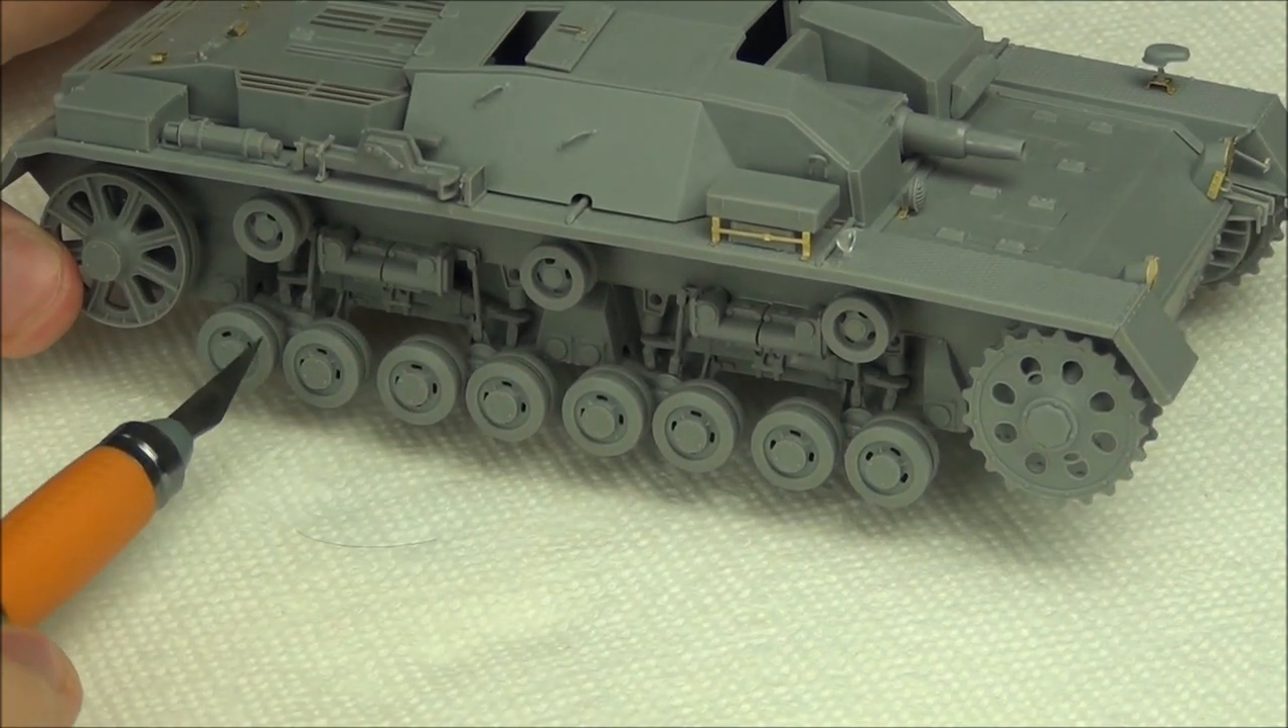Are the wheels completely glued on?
Yes.